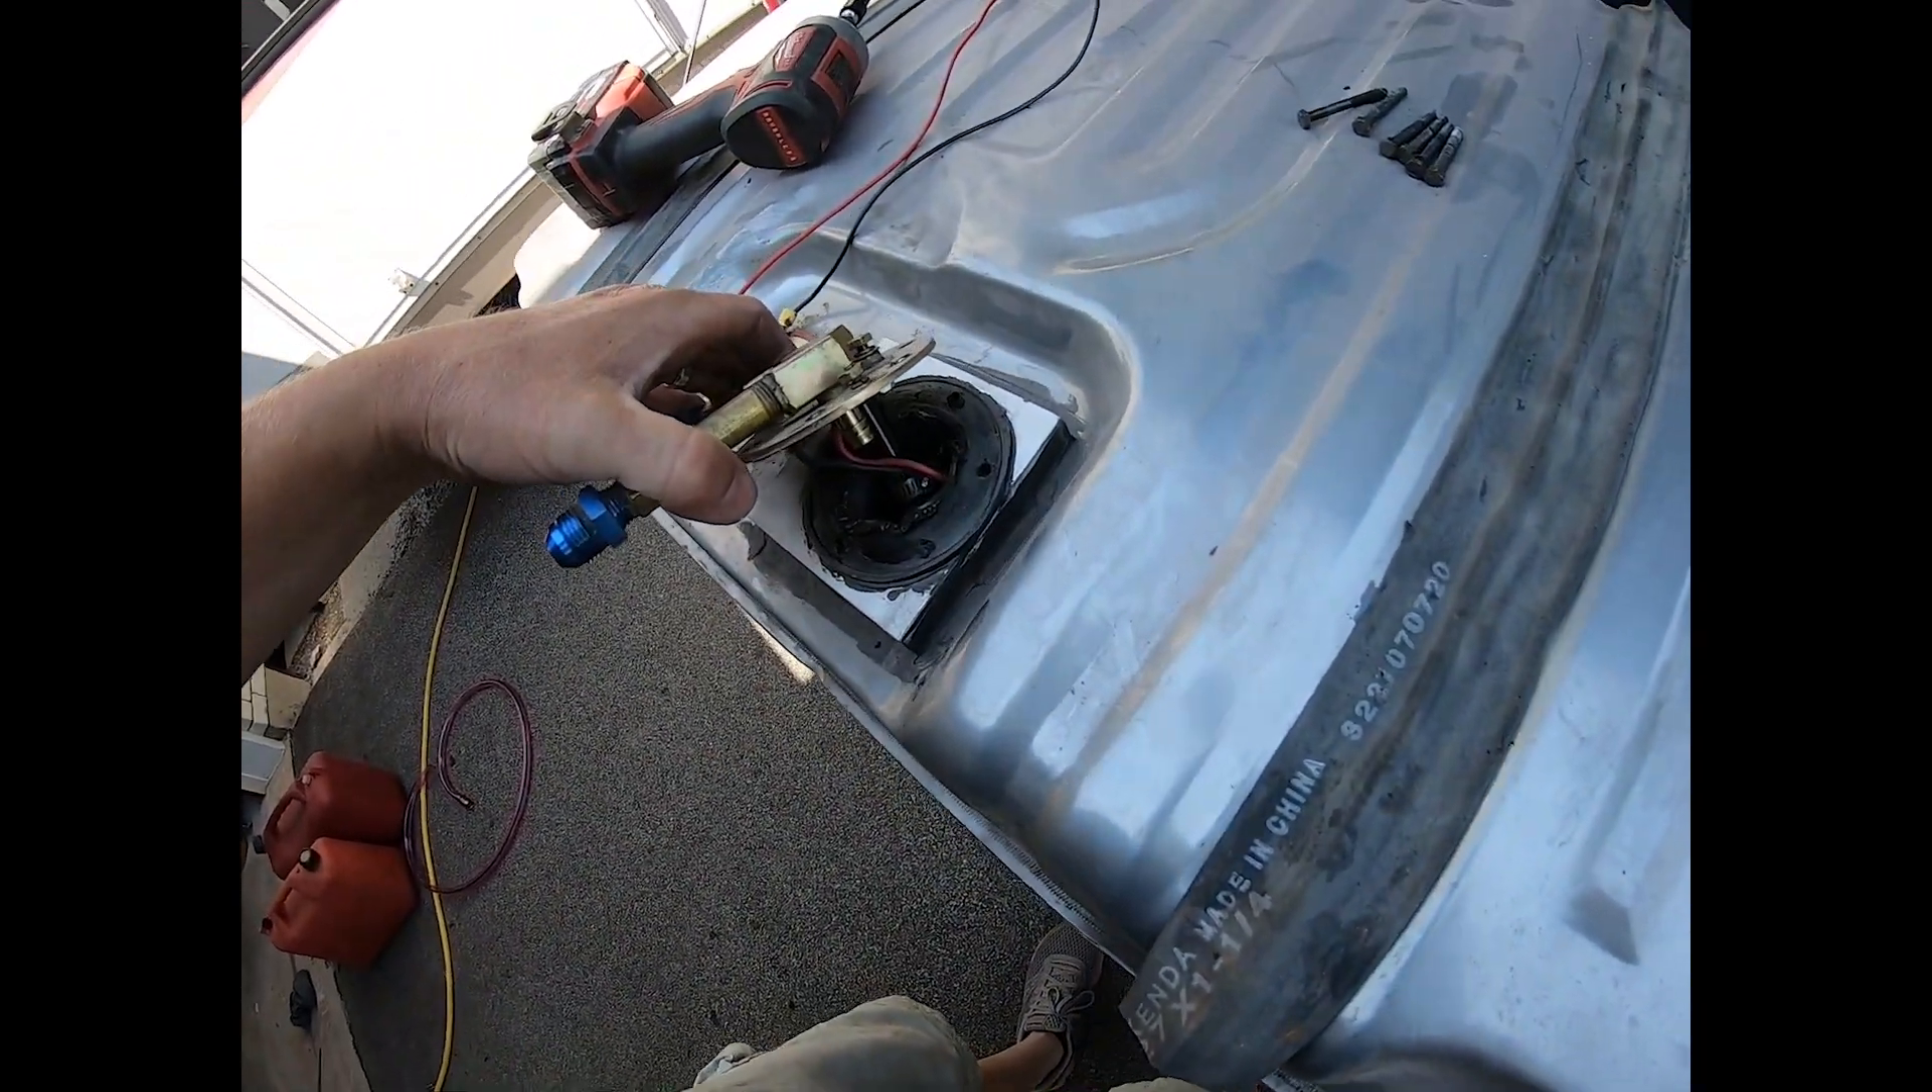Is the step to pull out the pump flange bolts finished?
Yes.